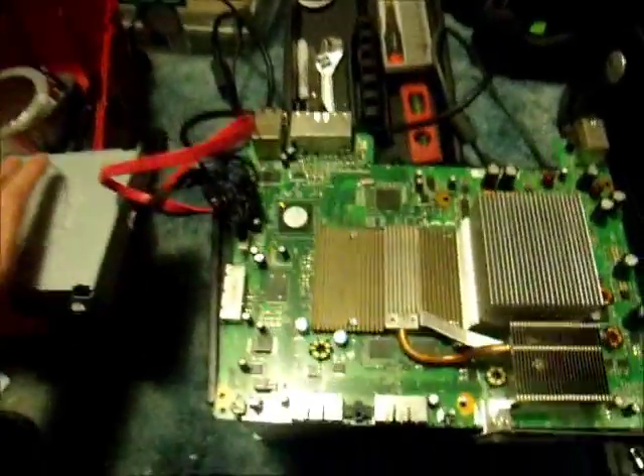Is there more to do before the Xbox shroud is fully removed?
No.